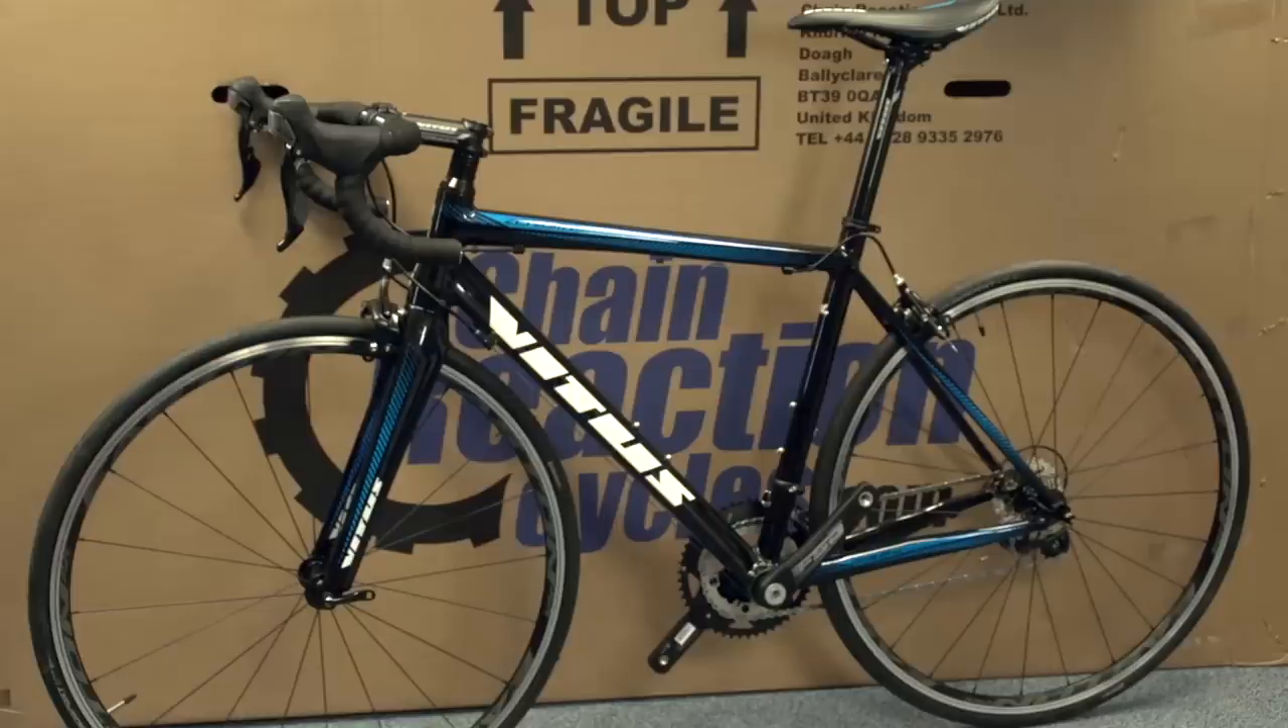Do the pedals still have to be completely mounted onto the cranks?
Yes.